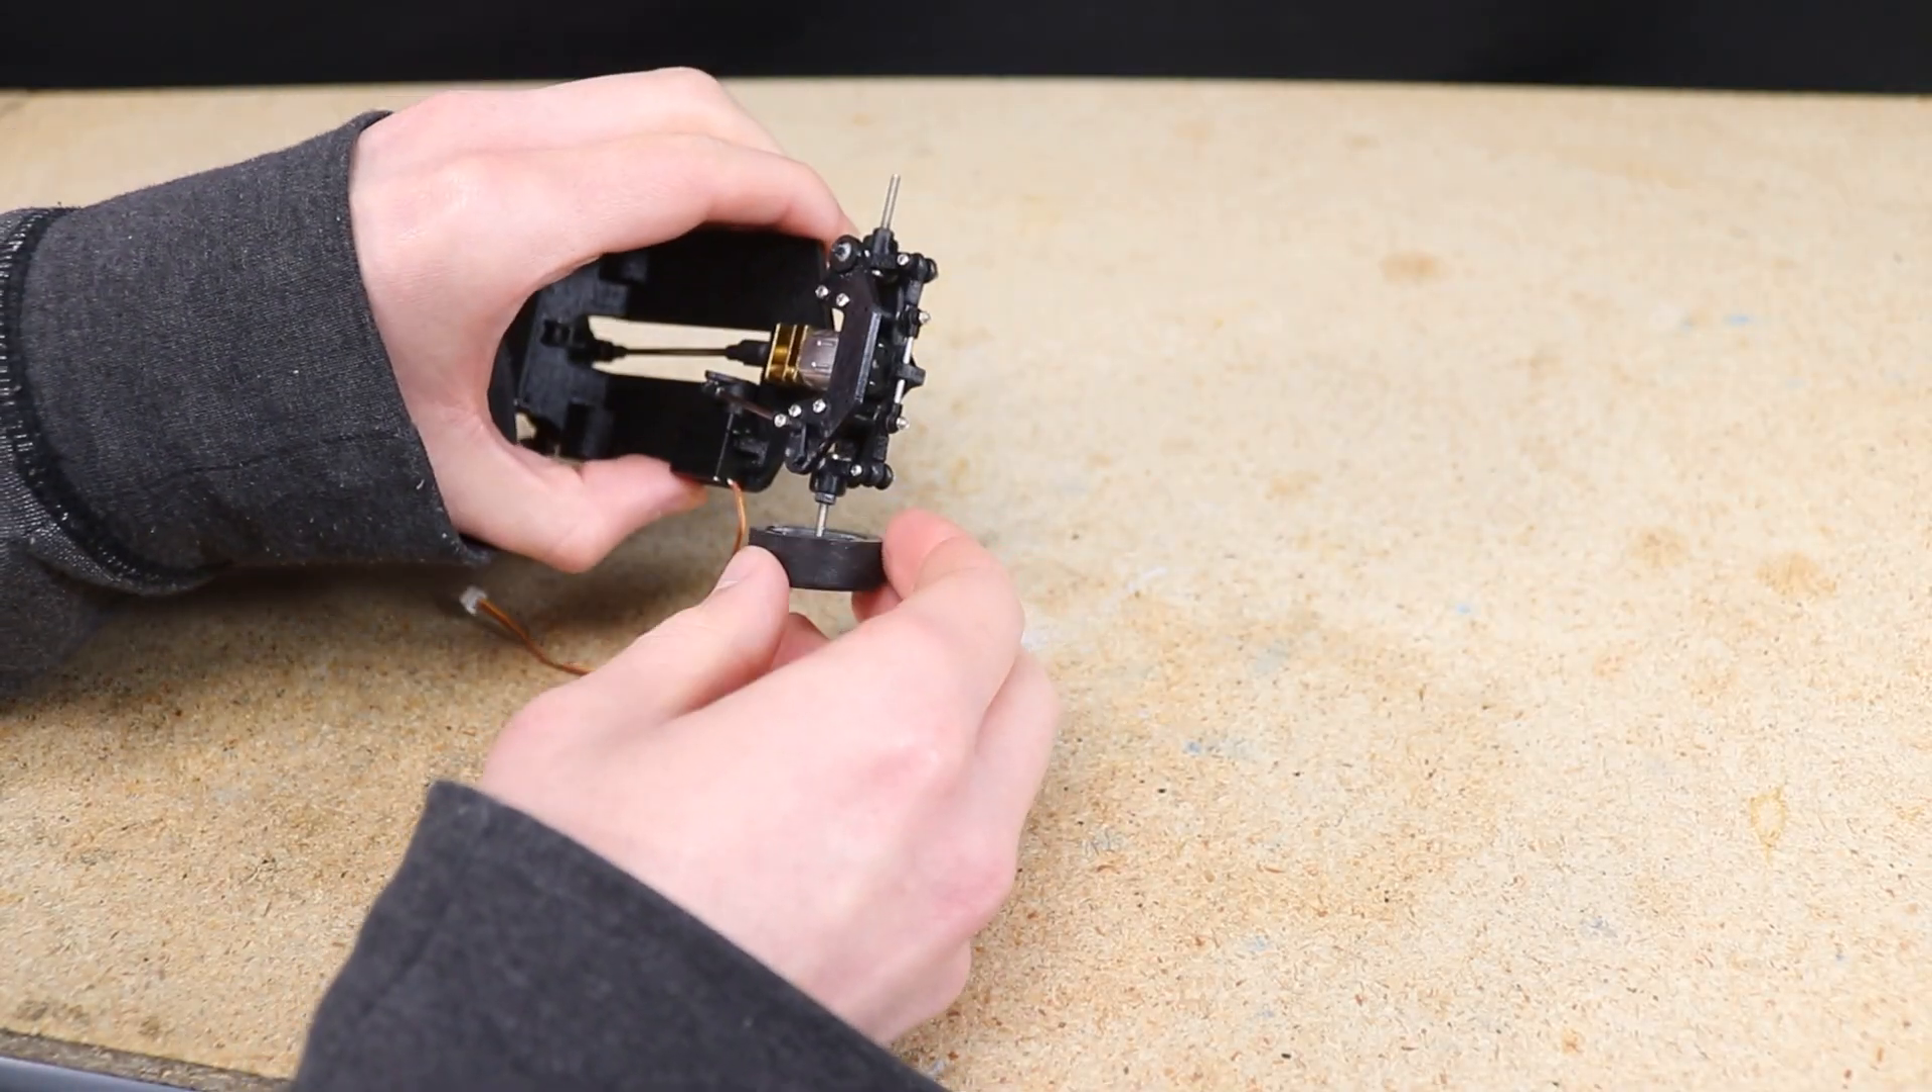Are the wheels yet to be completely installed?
Yes.